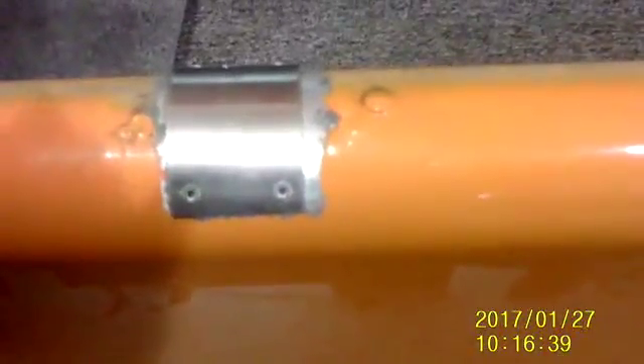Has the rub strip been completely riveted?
Yes.